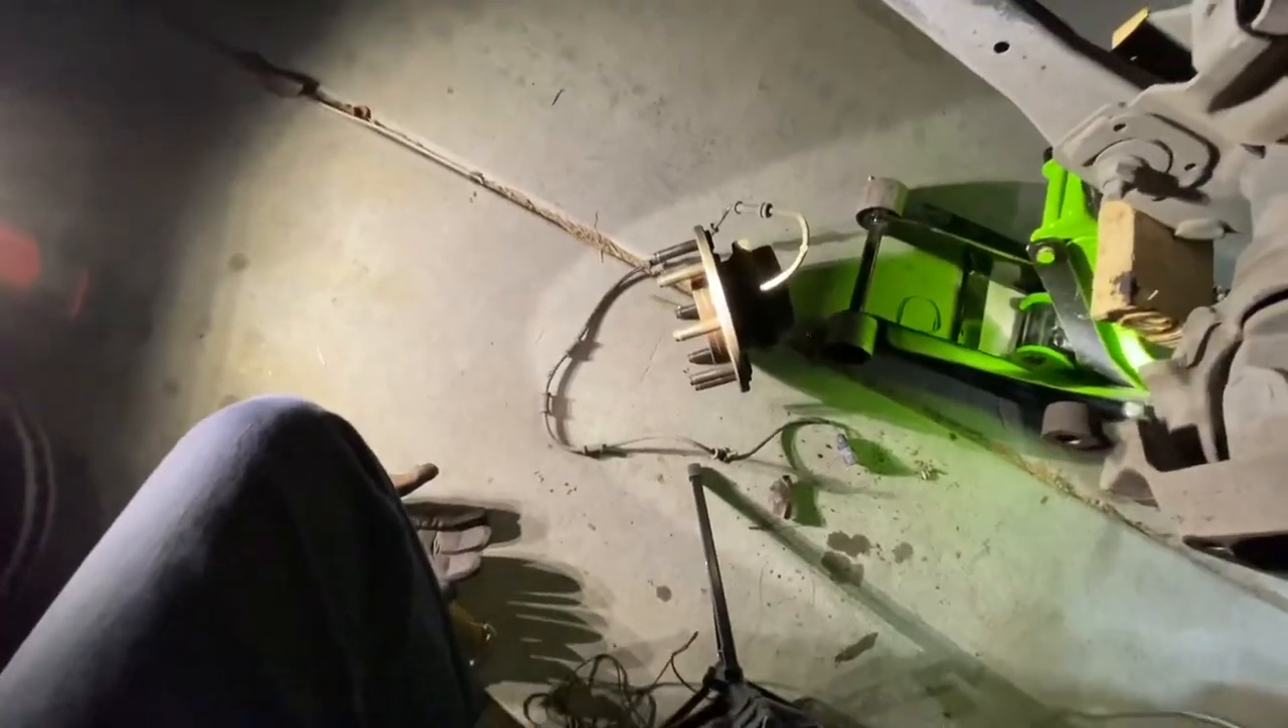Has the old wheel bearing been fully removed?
Yes.